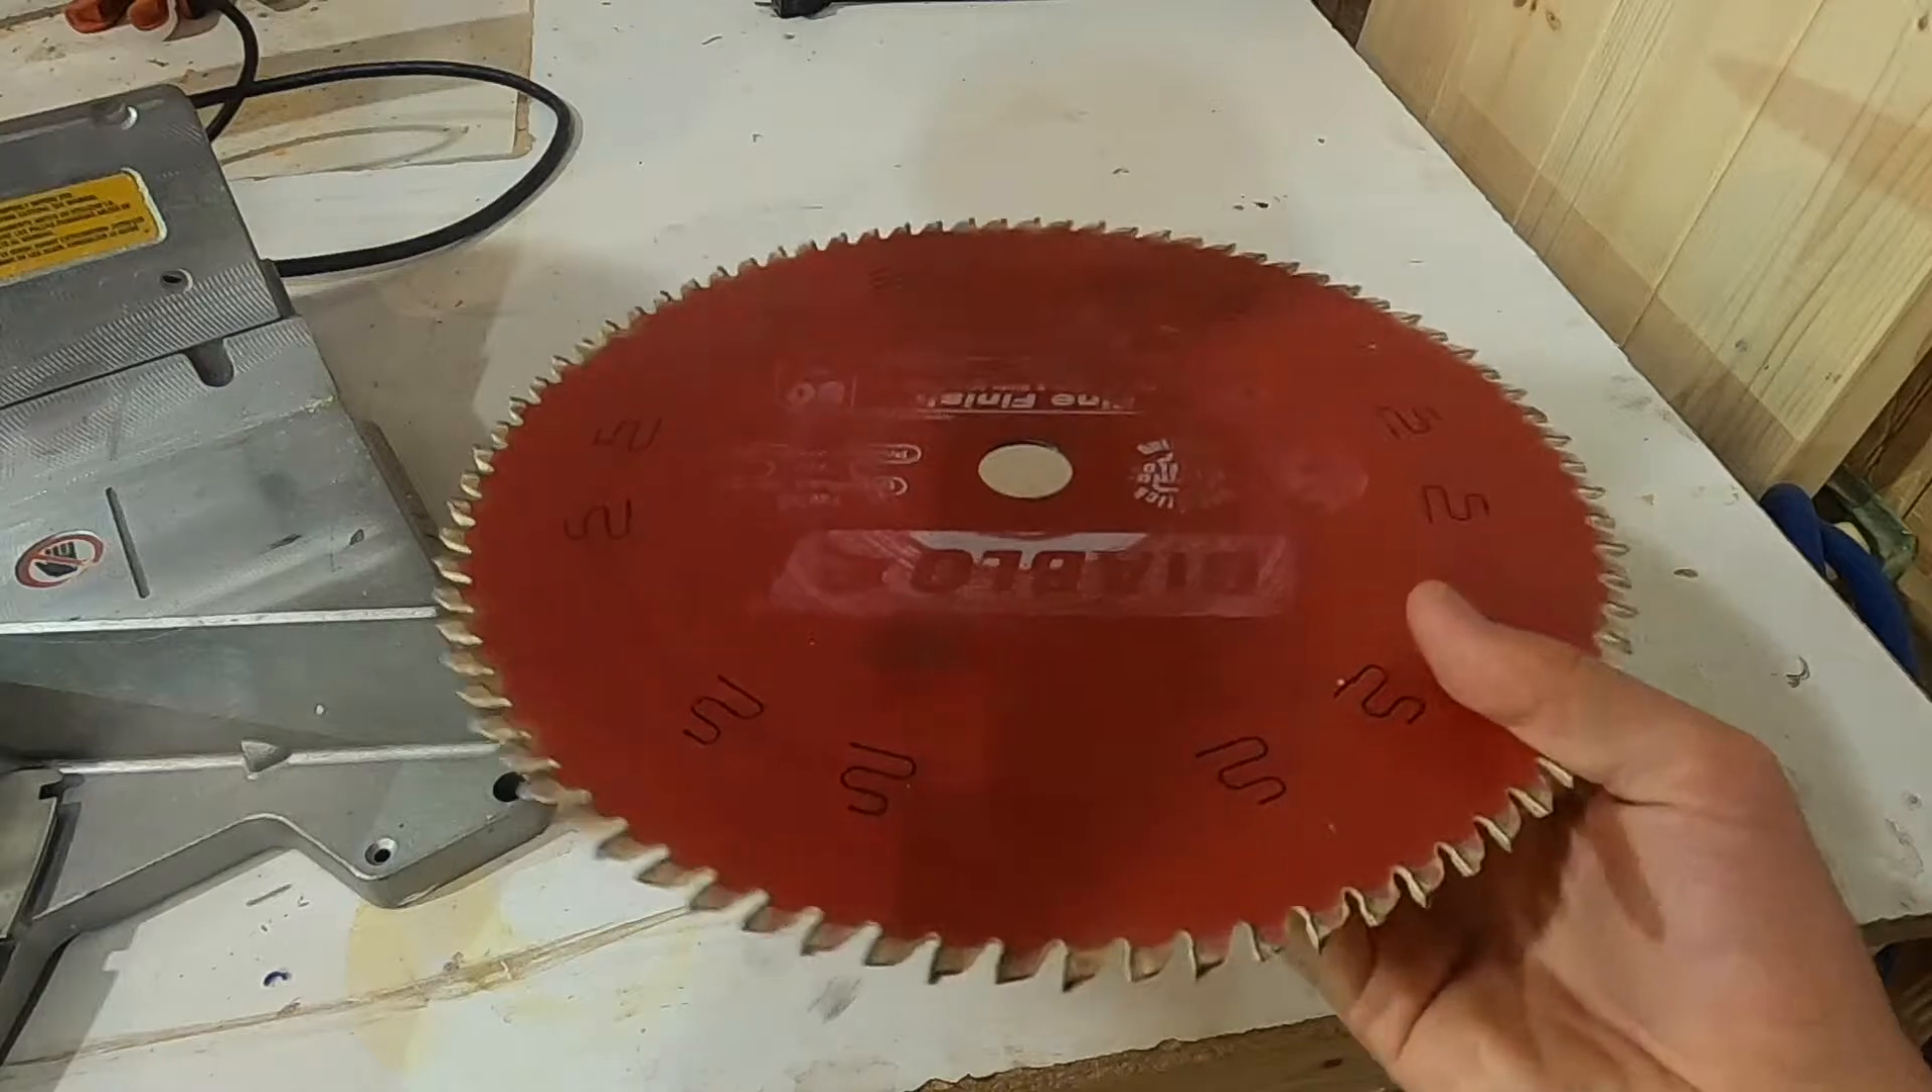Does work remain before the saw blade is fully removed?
No.